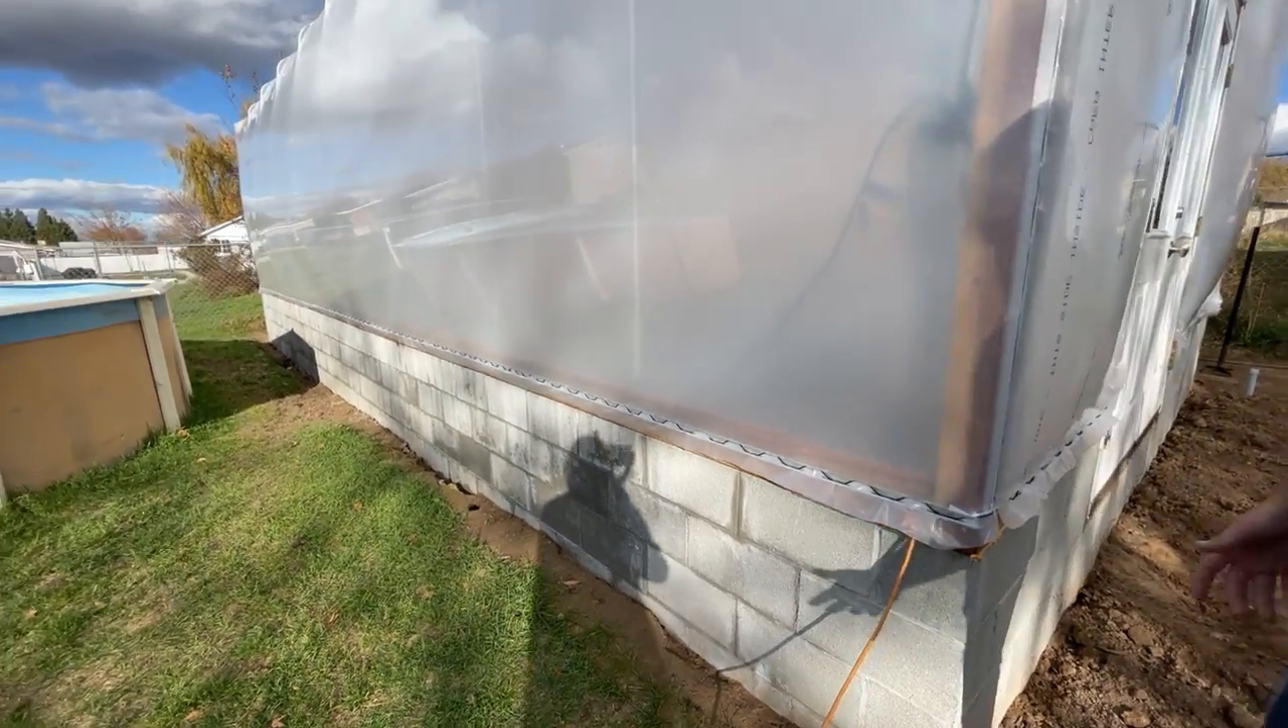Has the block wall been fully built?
Yes.